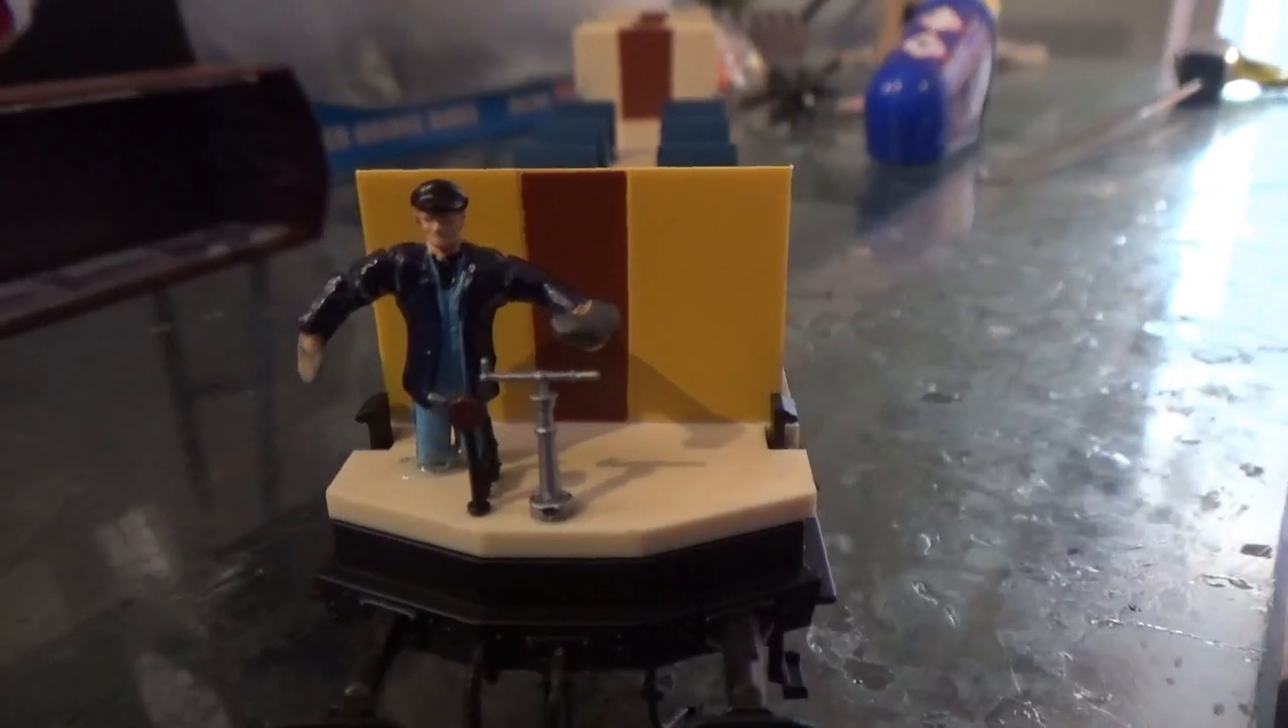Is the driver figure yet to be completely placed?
No.